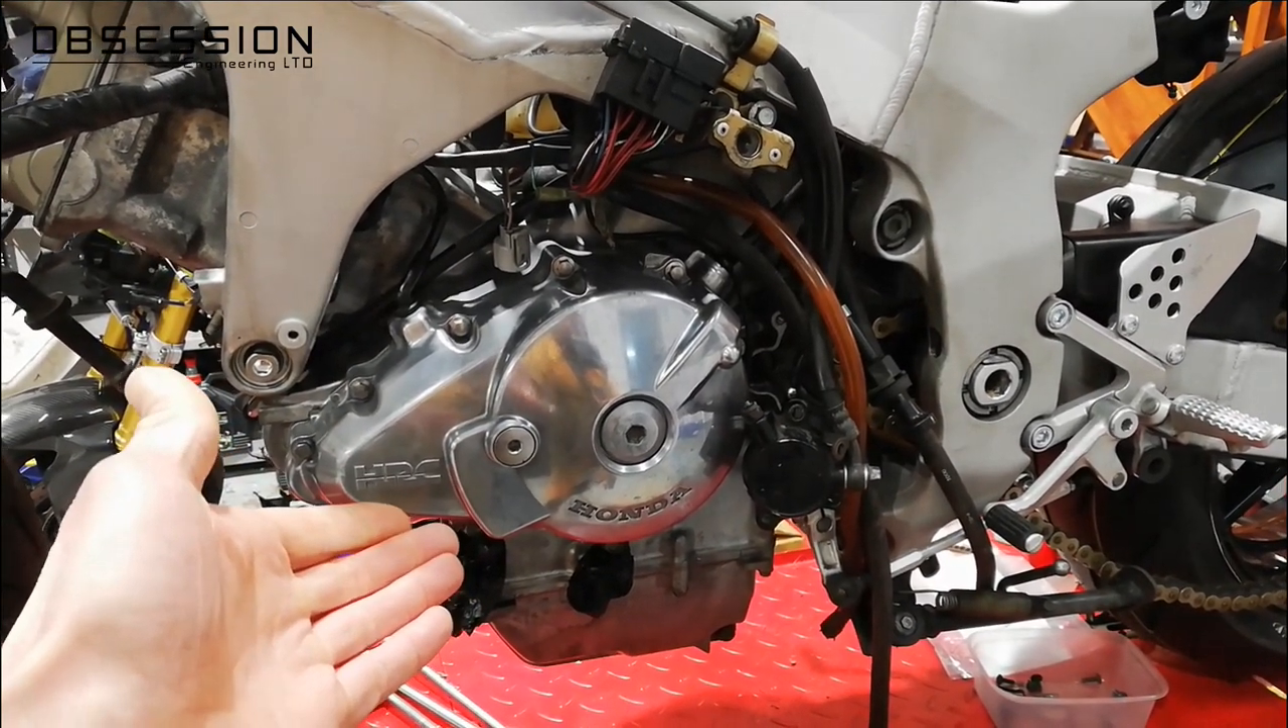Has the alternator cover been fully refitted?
Yes.